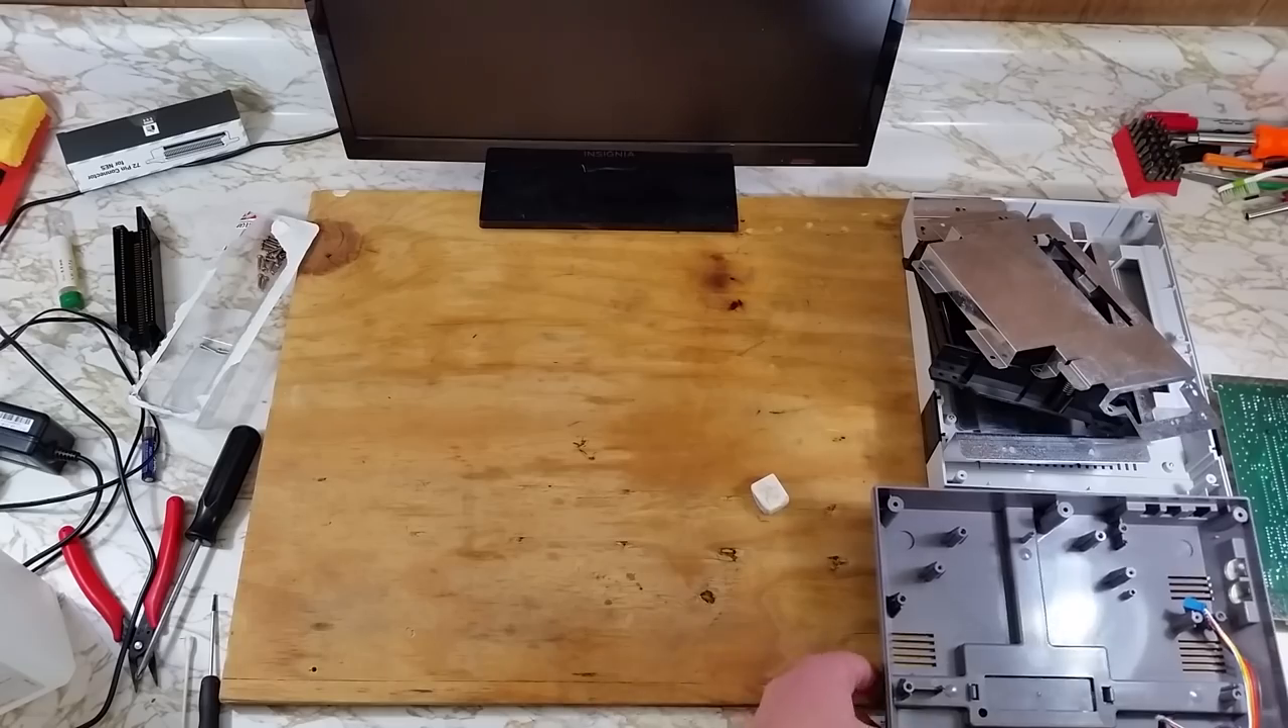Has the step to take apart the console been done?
Yes.